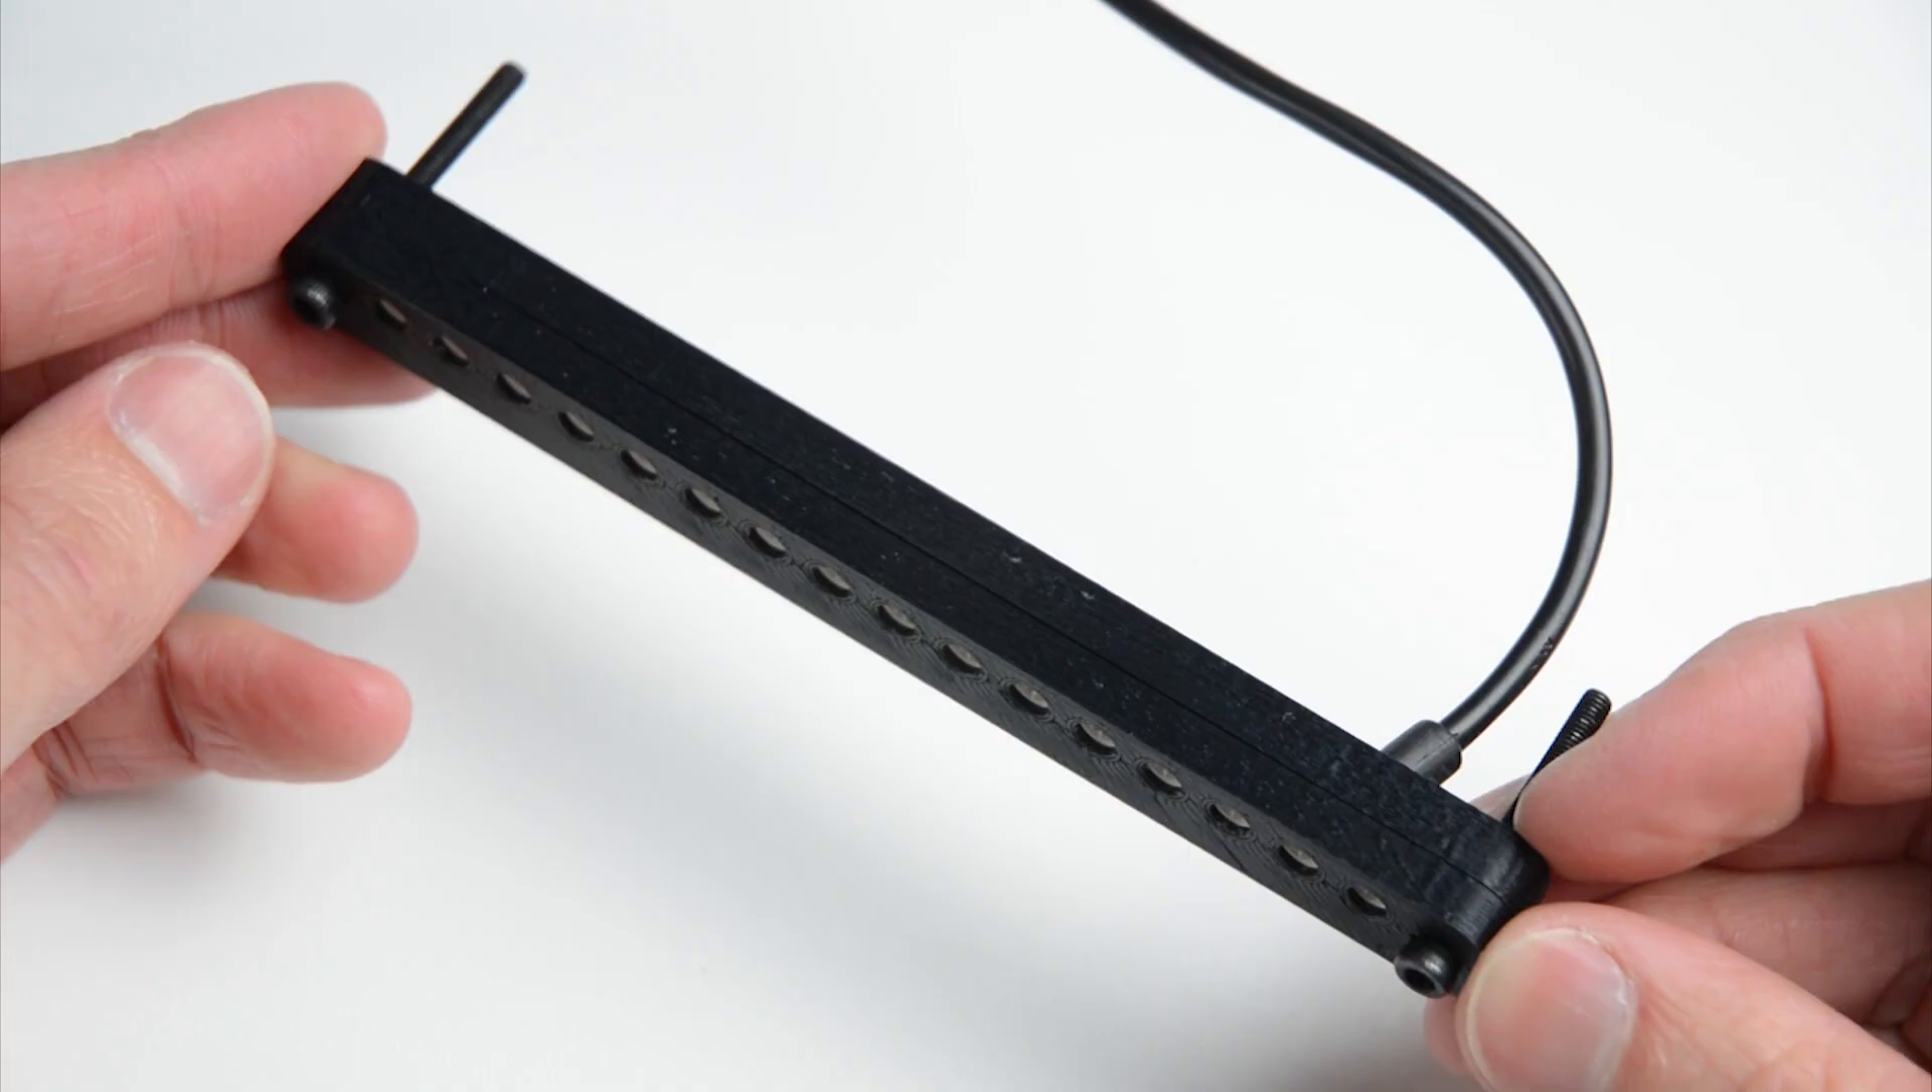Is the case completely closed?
Yes.